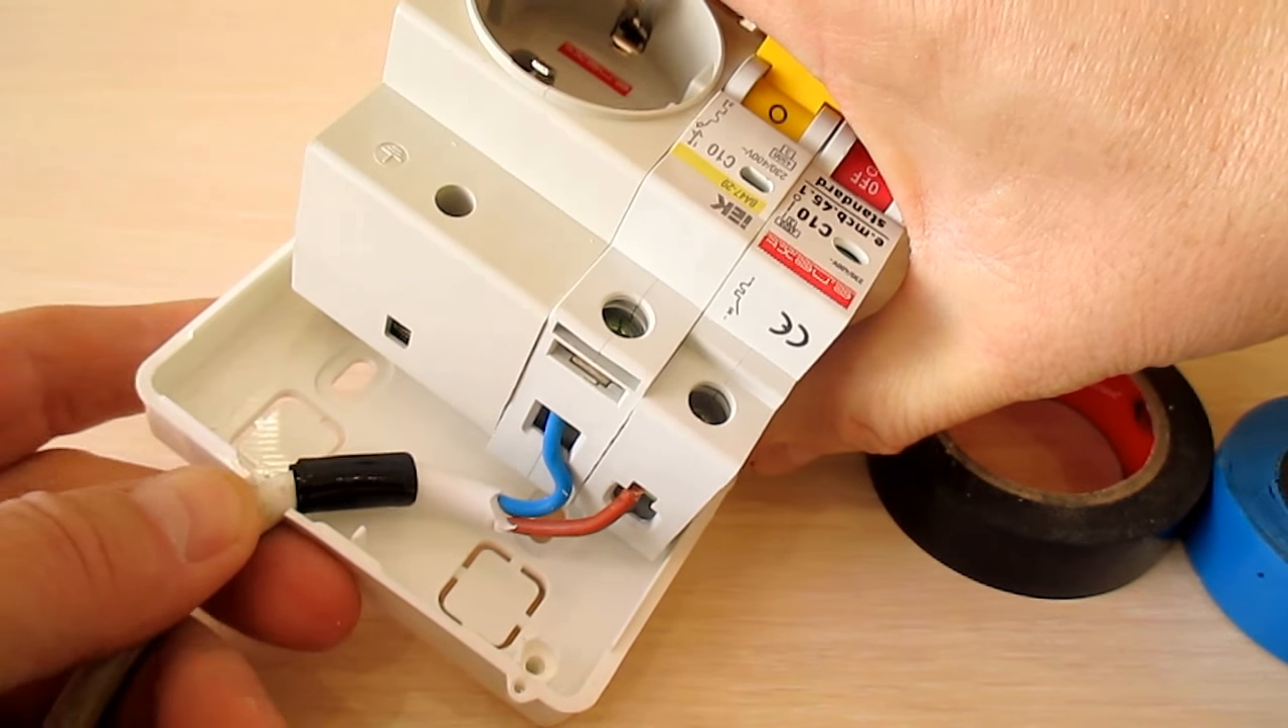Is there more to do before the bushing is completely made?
No.